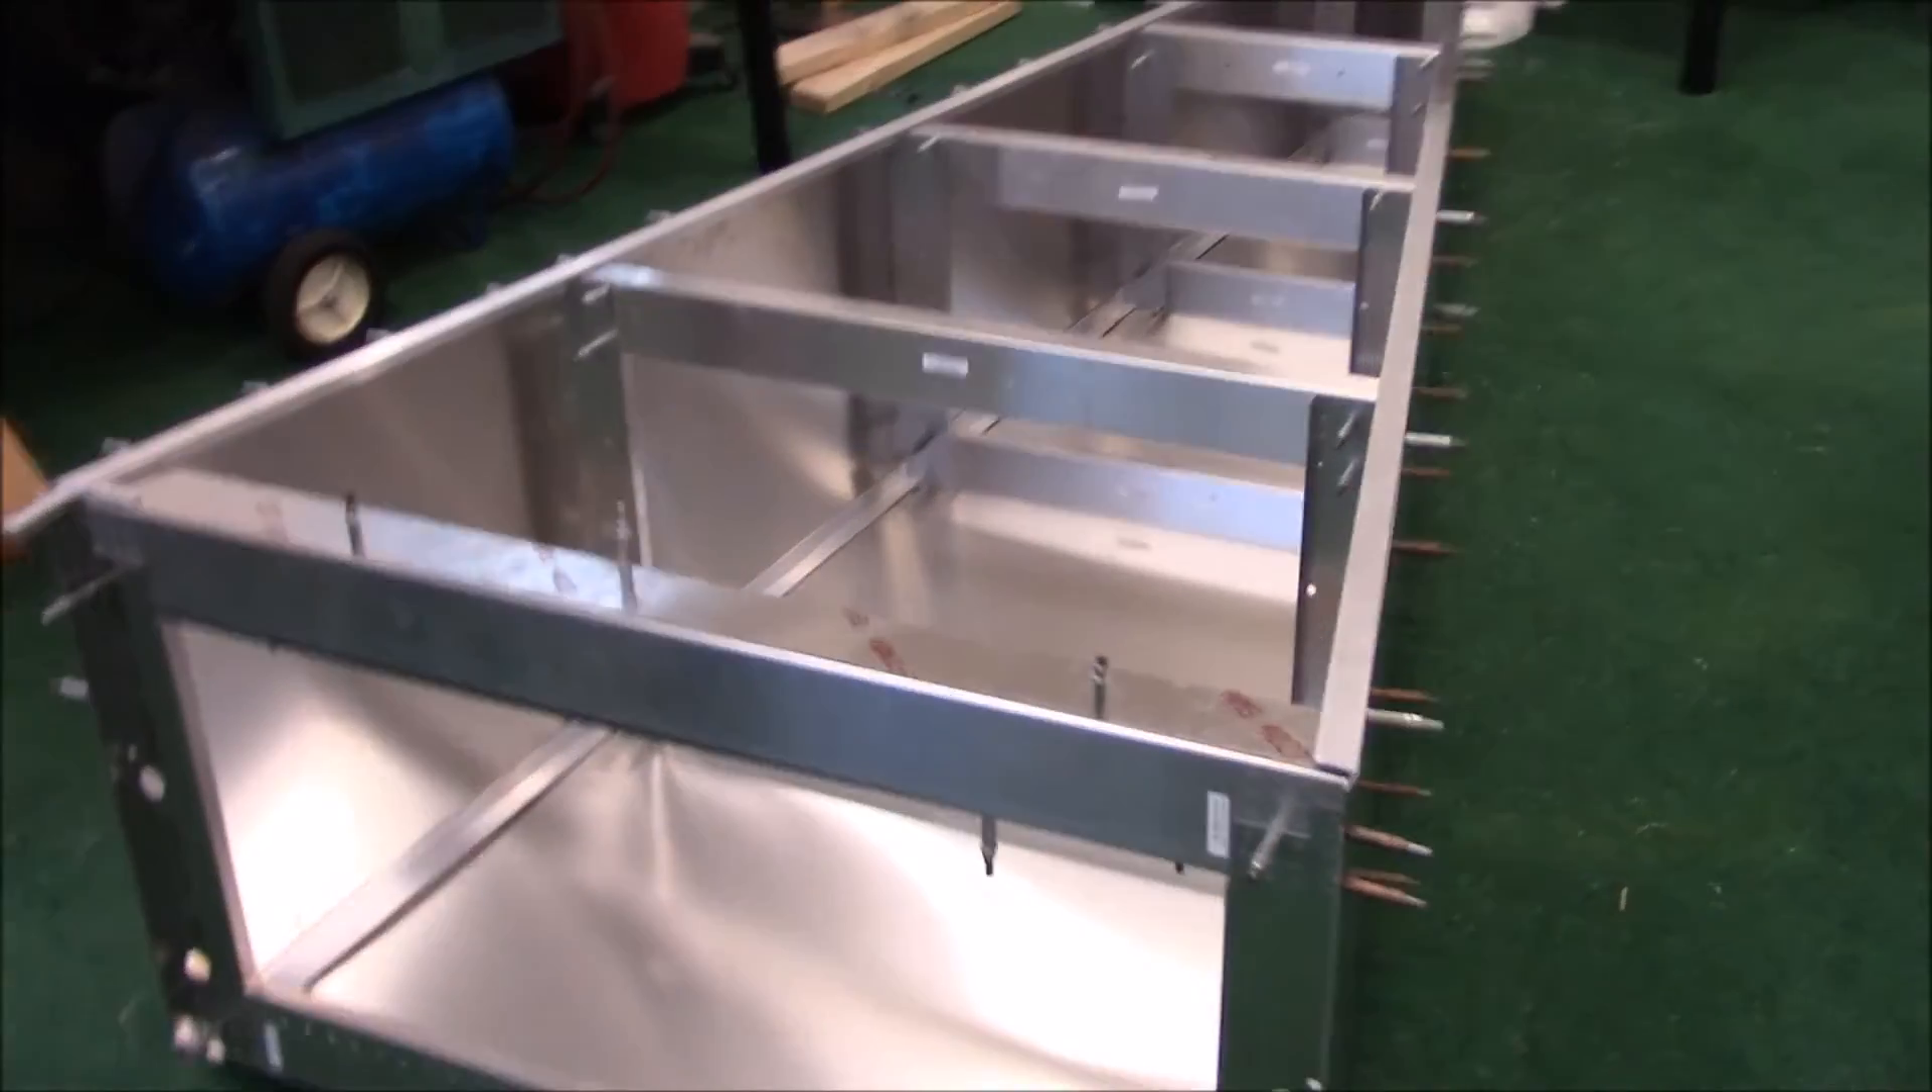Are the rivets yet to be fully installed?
Yes.